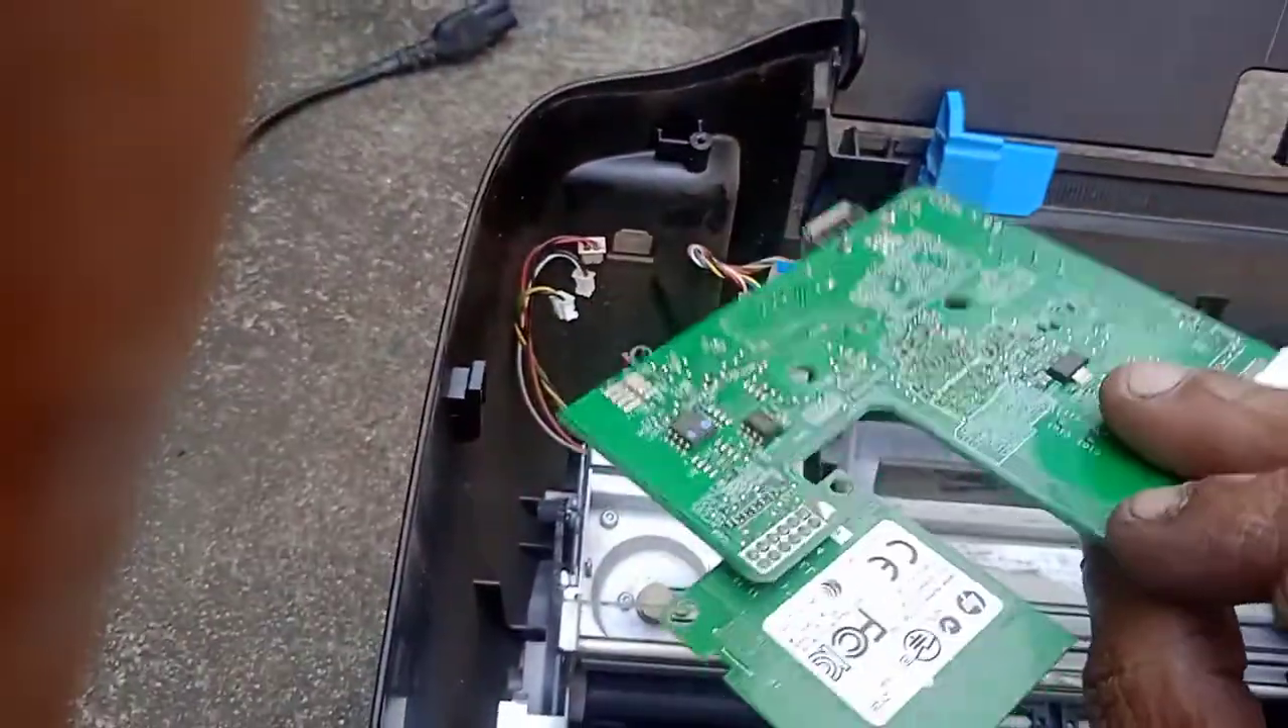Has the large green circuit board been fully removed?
Yes.